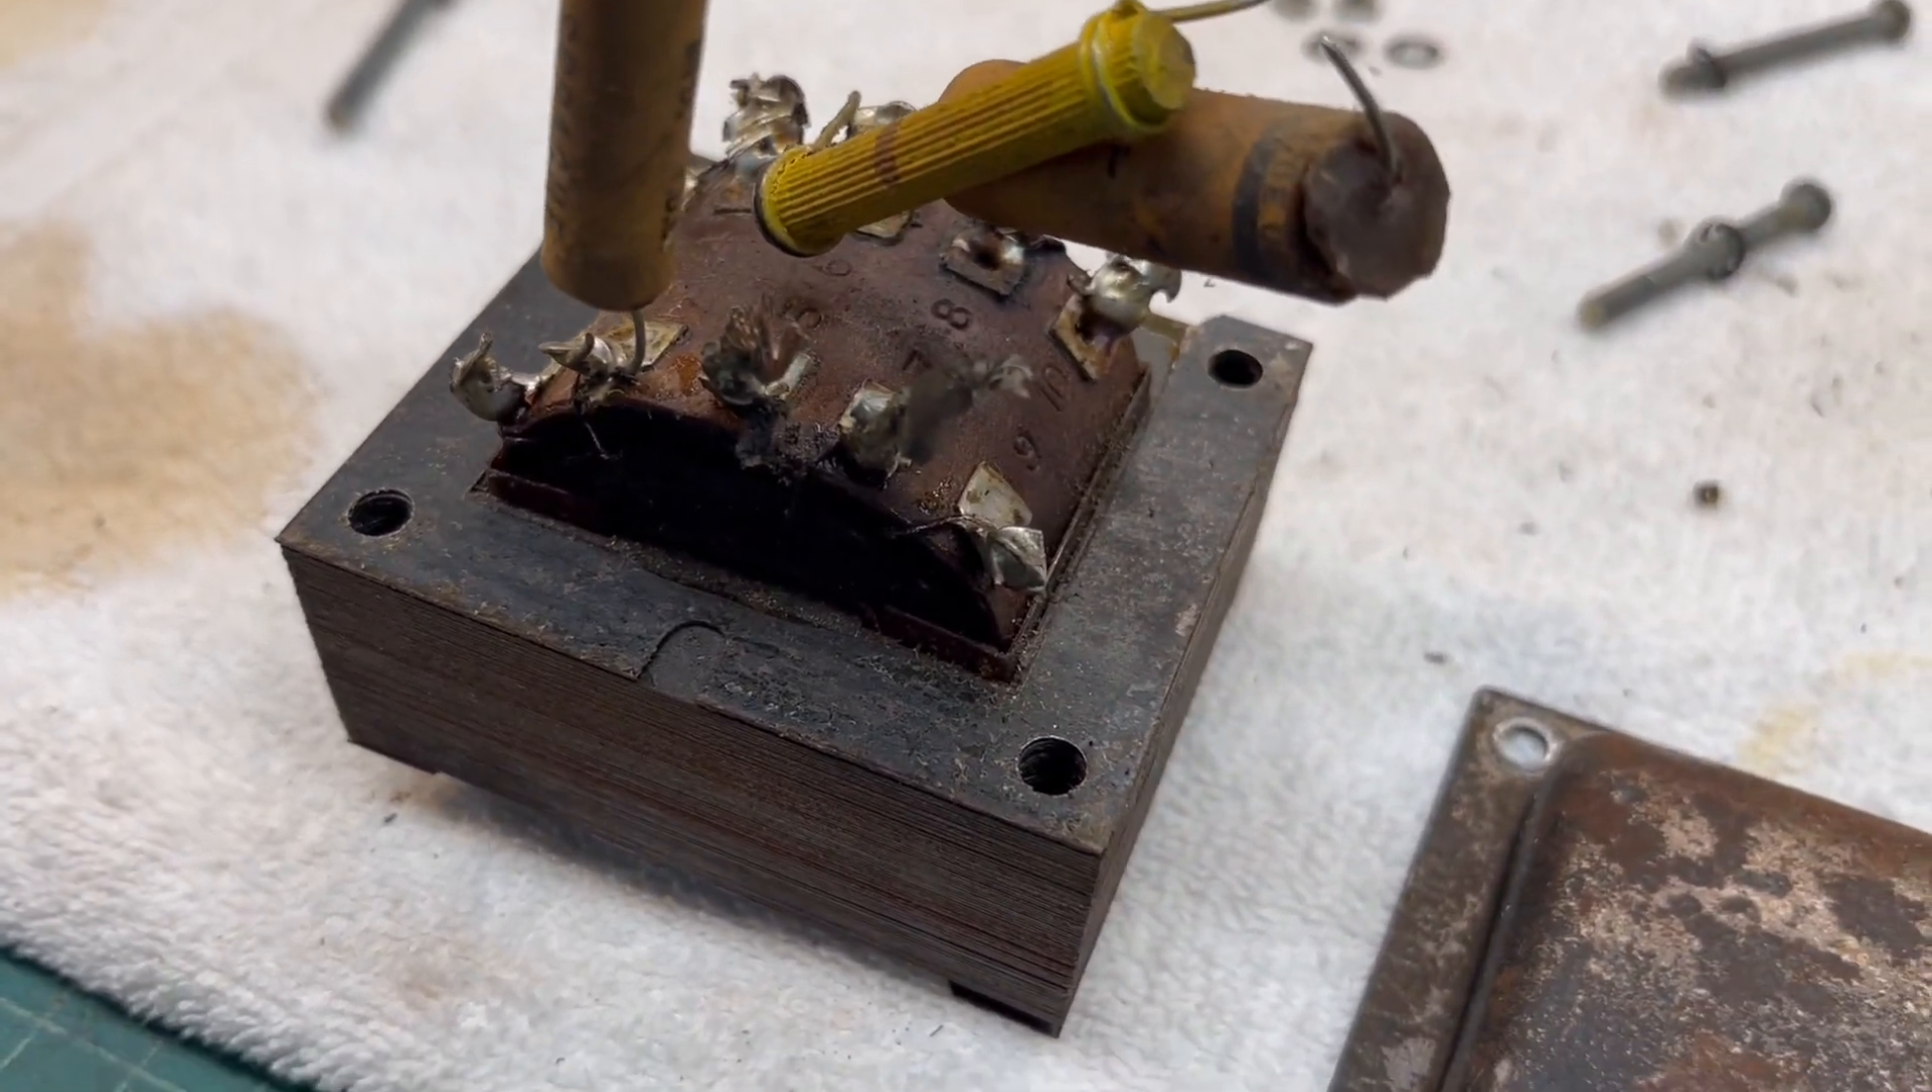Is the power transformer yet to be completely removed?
No.